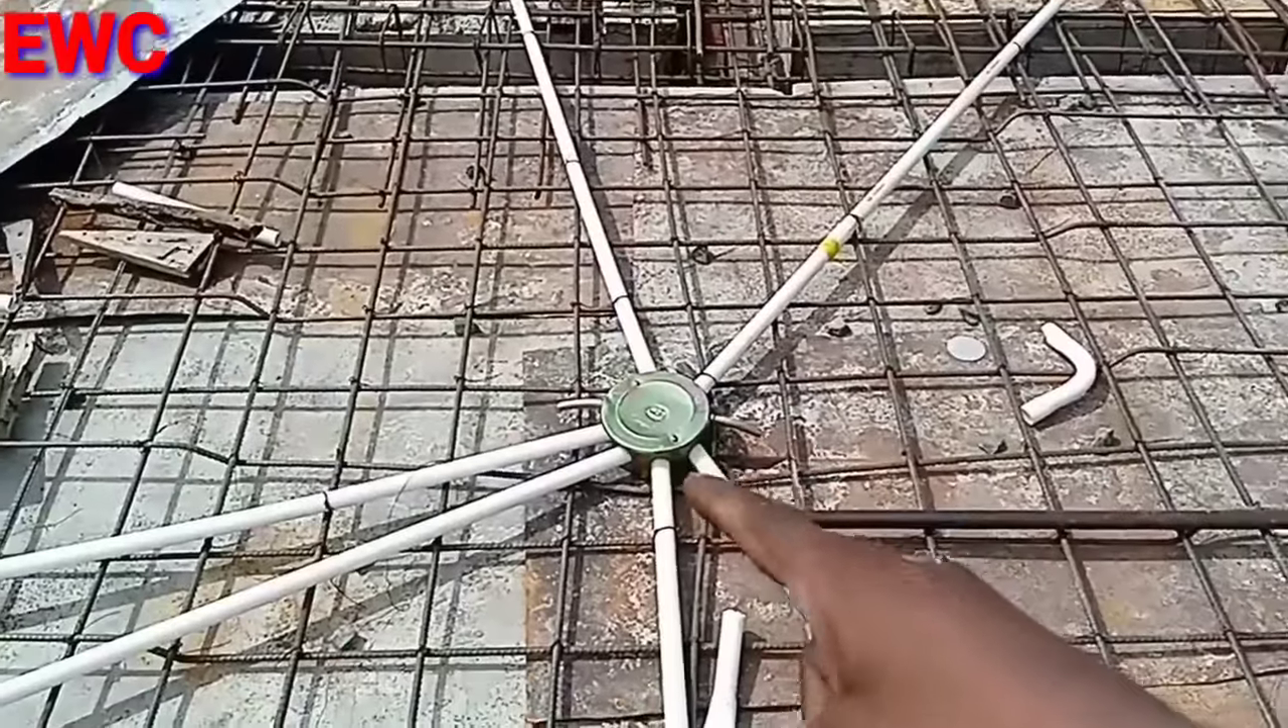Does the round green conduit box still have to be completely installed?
No.